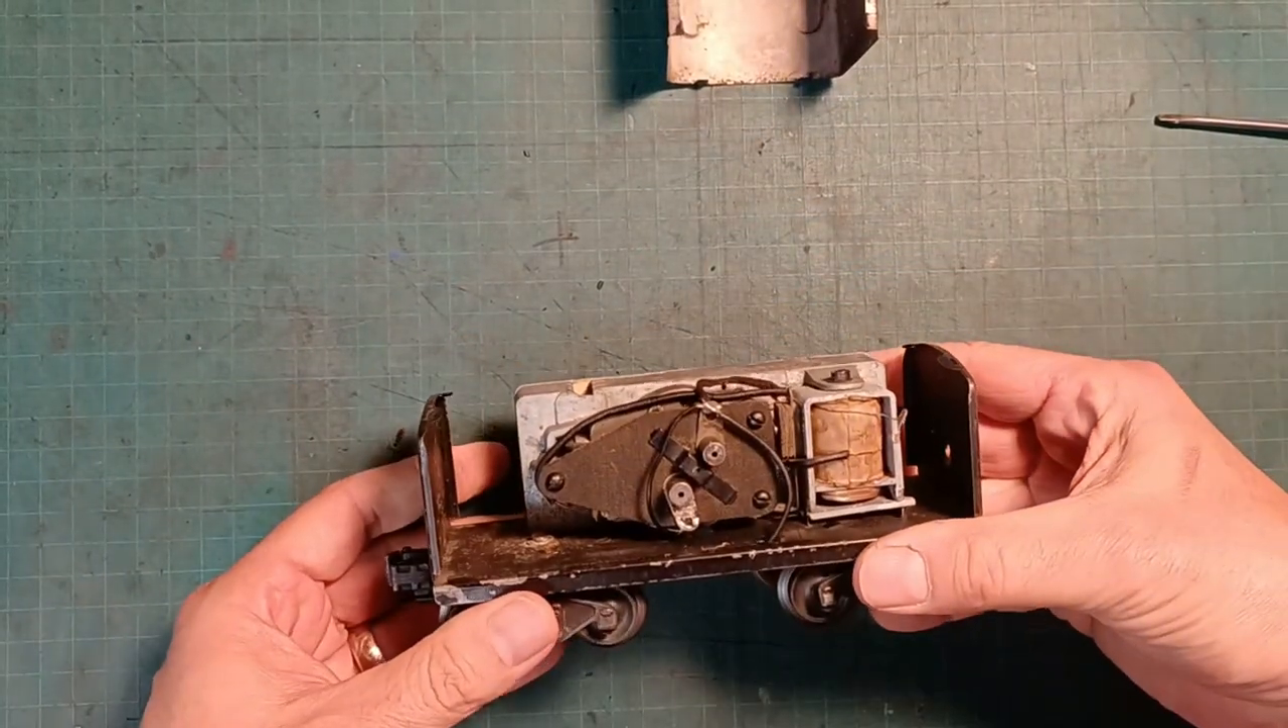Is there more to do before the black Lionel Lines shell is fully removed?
No.